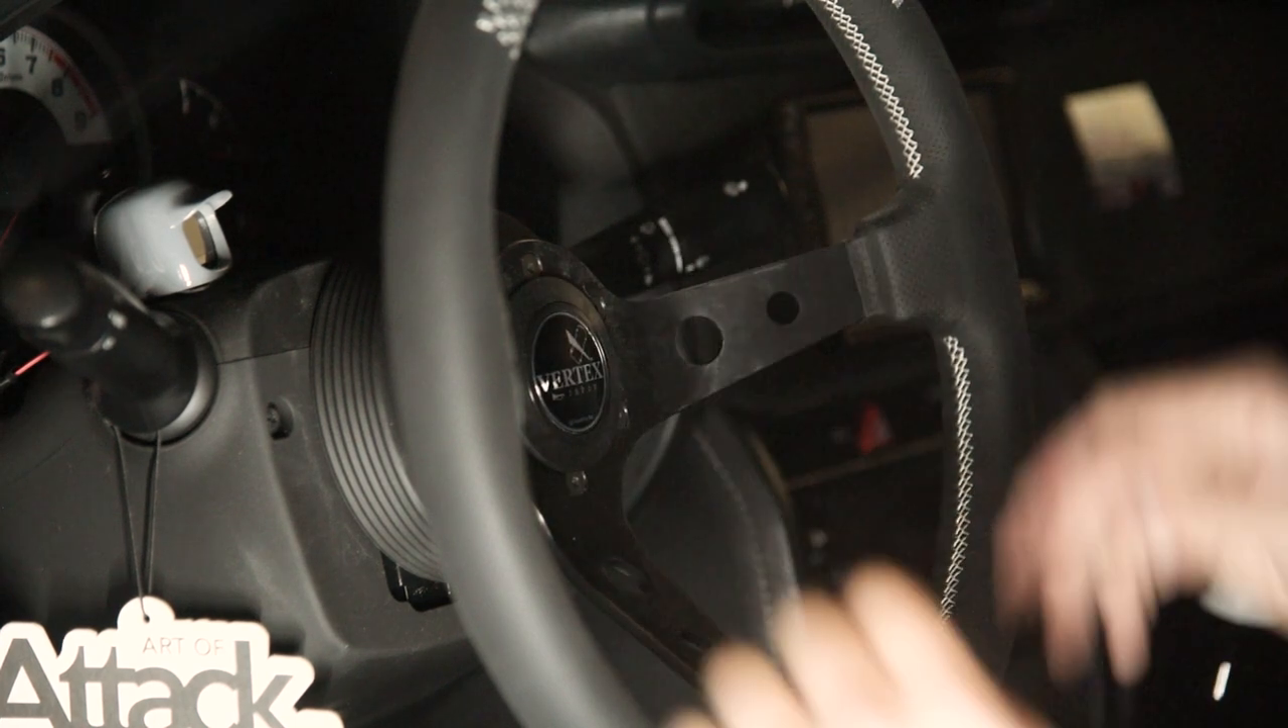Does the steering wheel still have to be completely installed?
No.